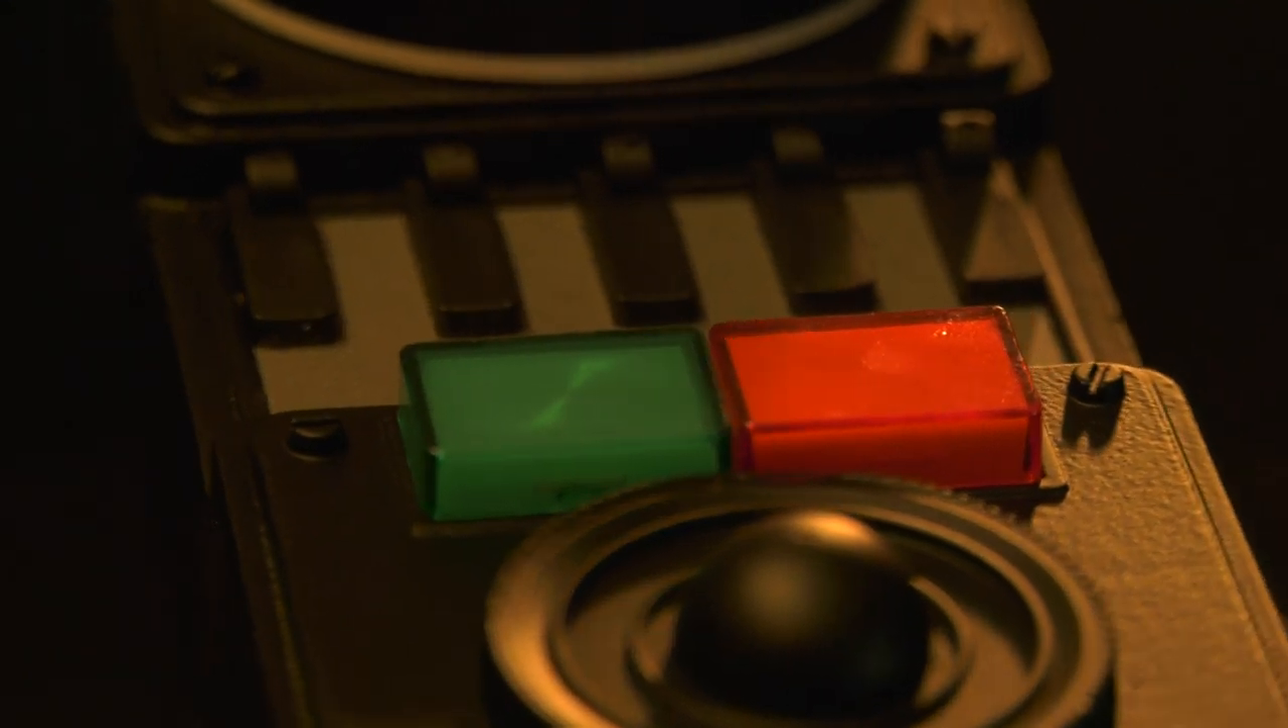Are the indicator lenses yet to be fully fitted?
No.